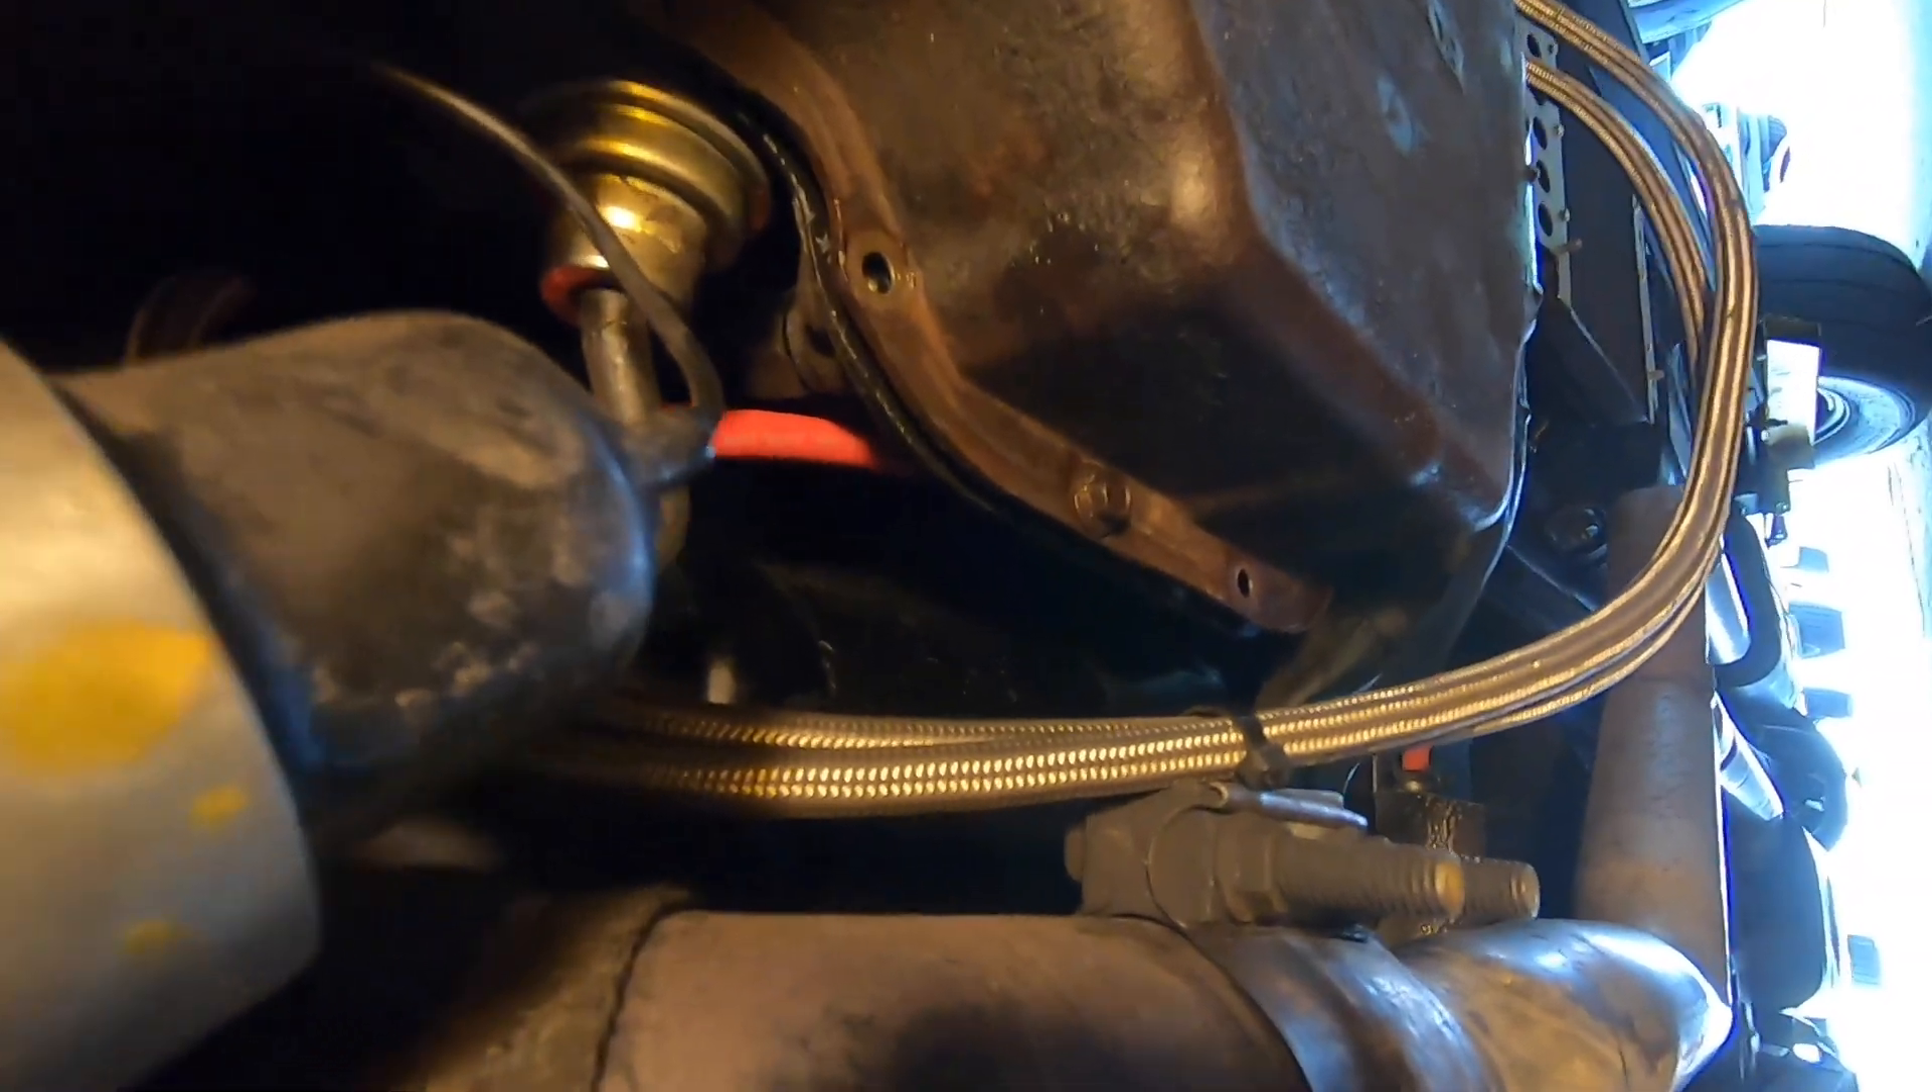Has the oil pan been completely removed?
No.